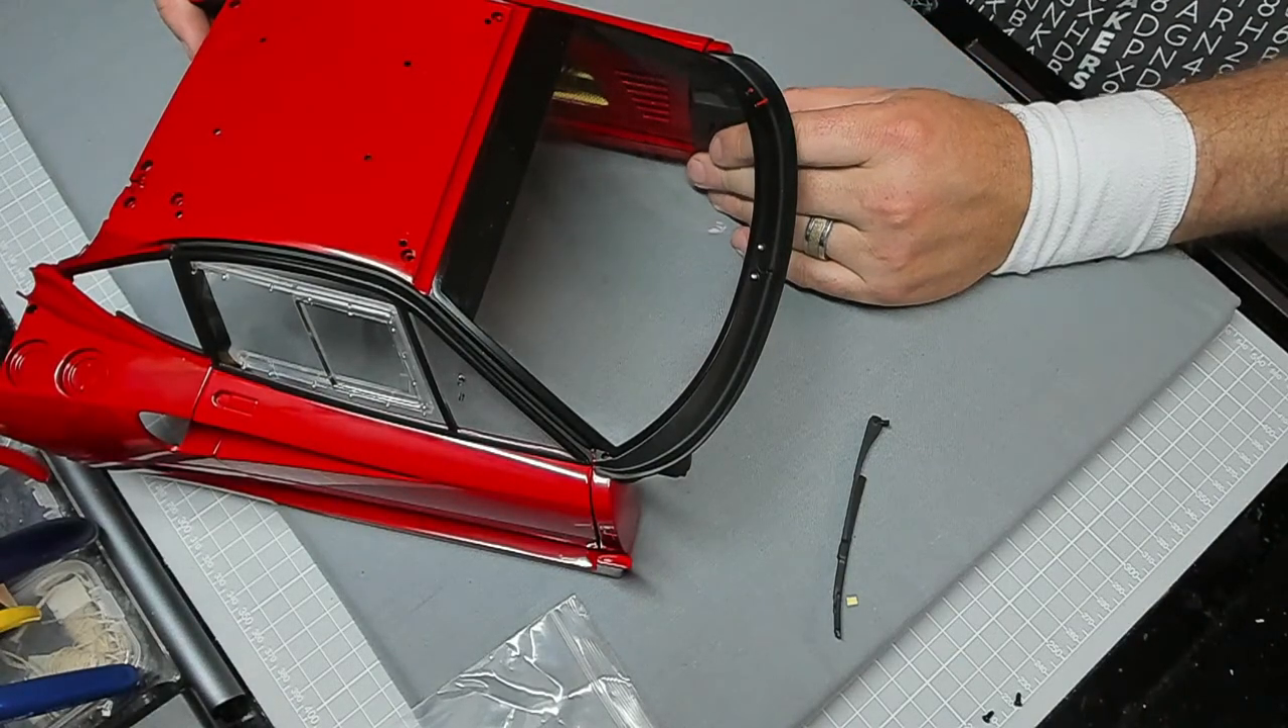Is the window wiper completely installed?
No.